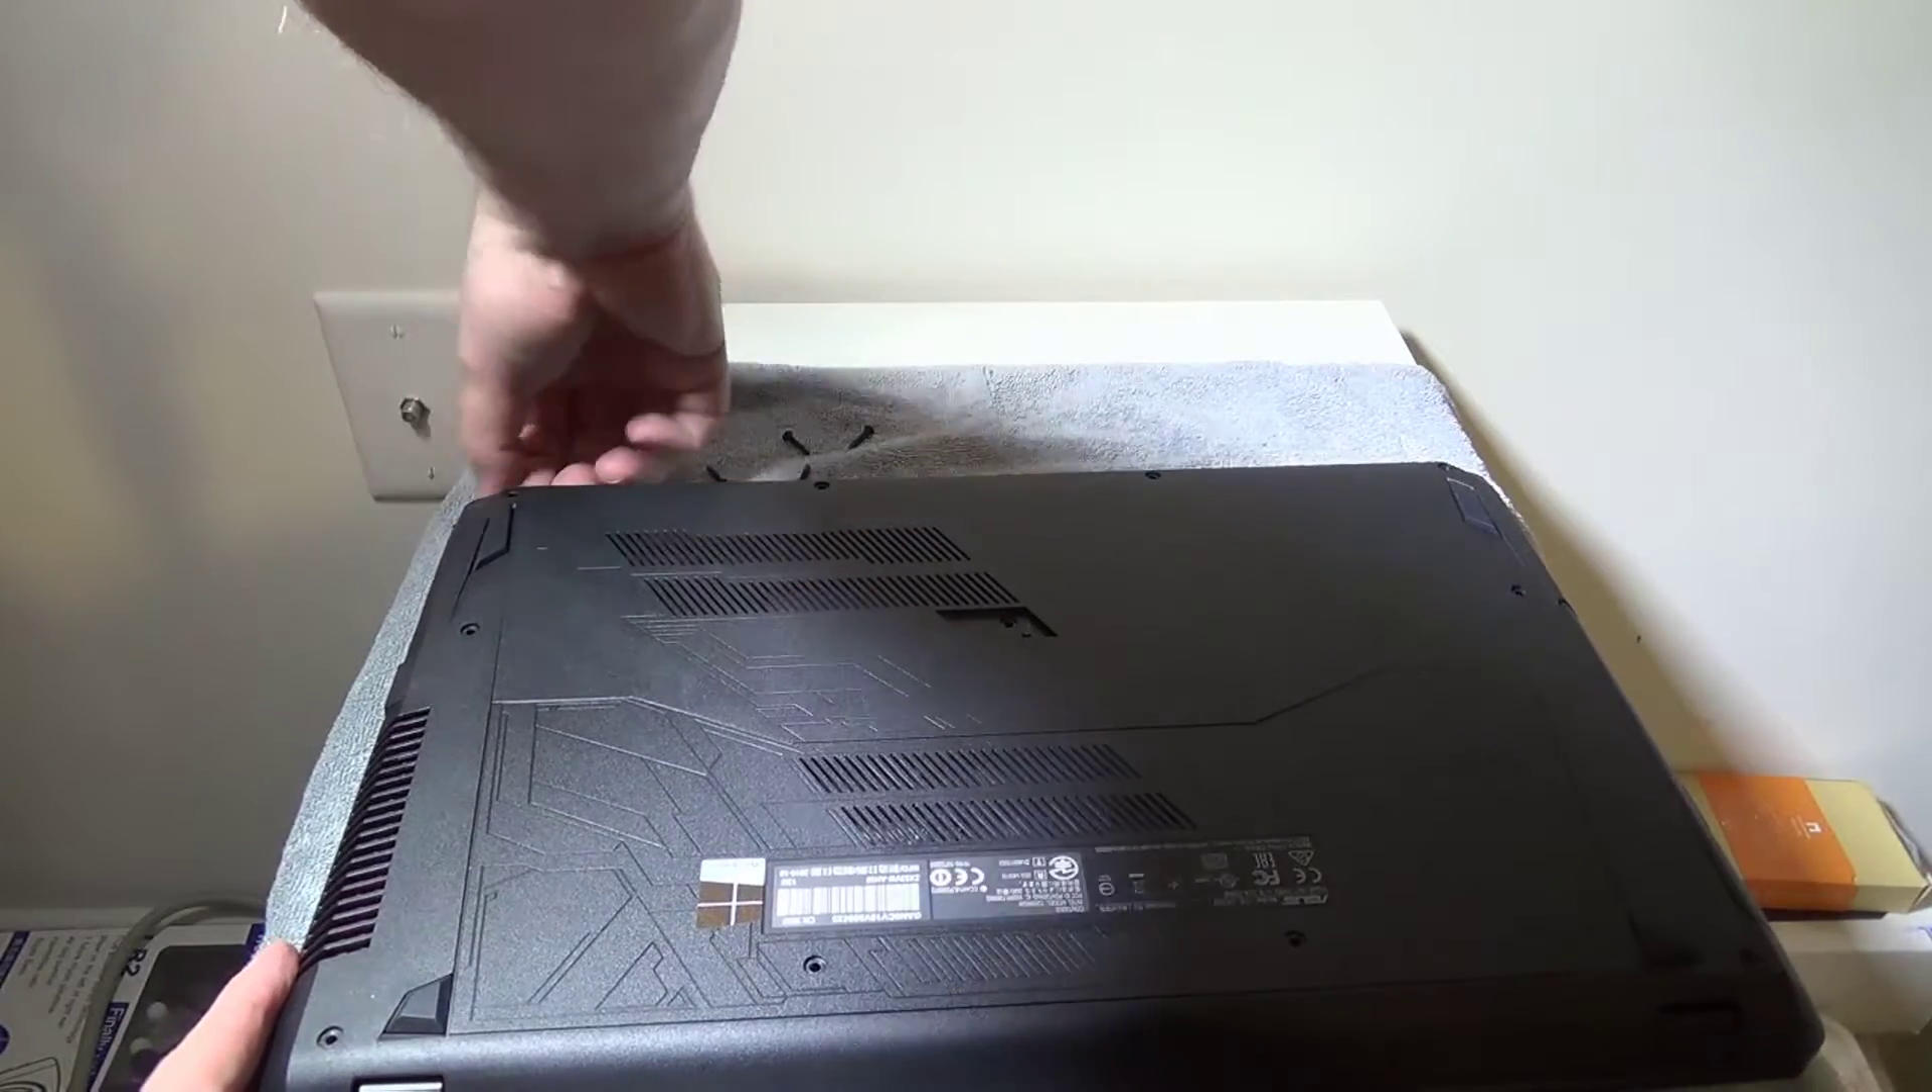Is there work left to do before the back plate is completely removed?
Yes.